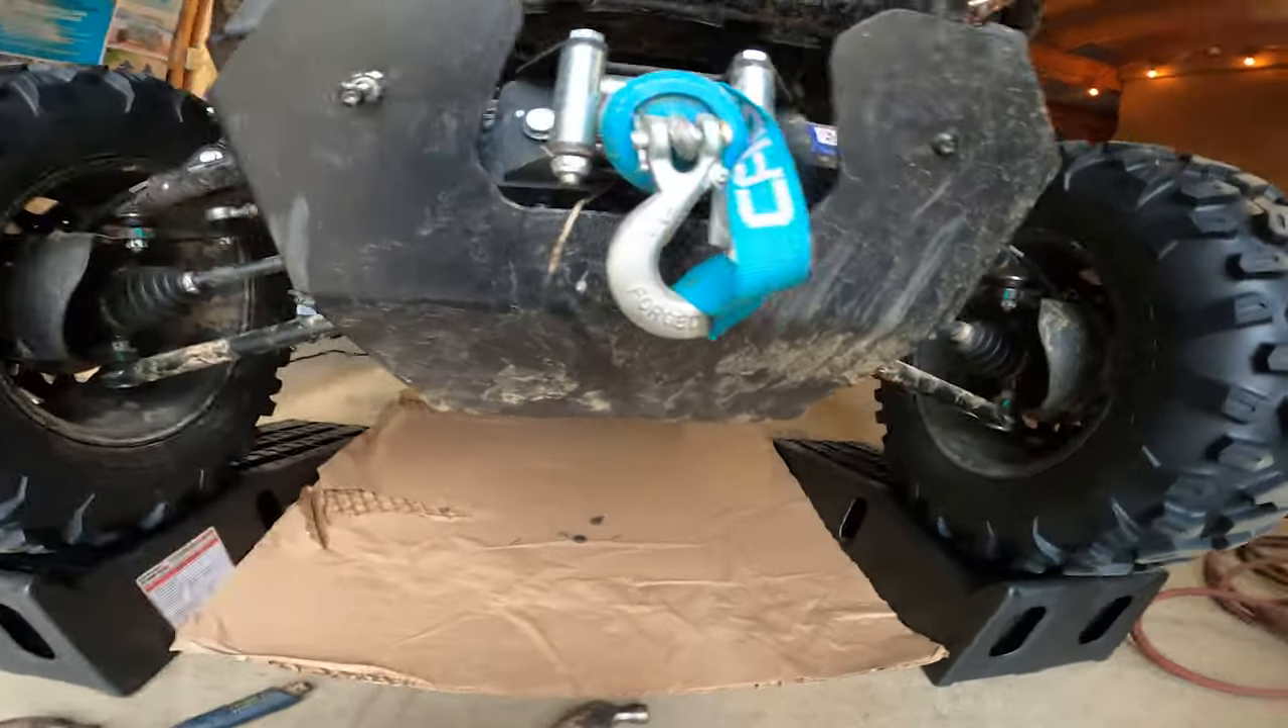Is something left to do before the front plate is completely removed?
Yes.